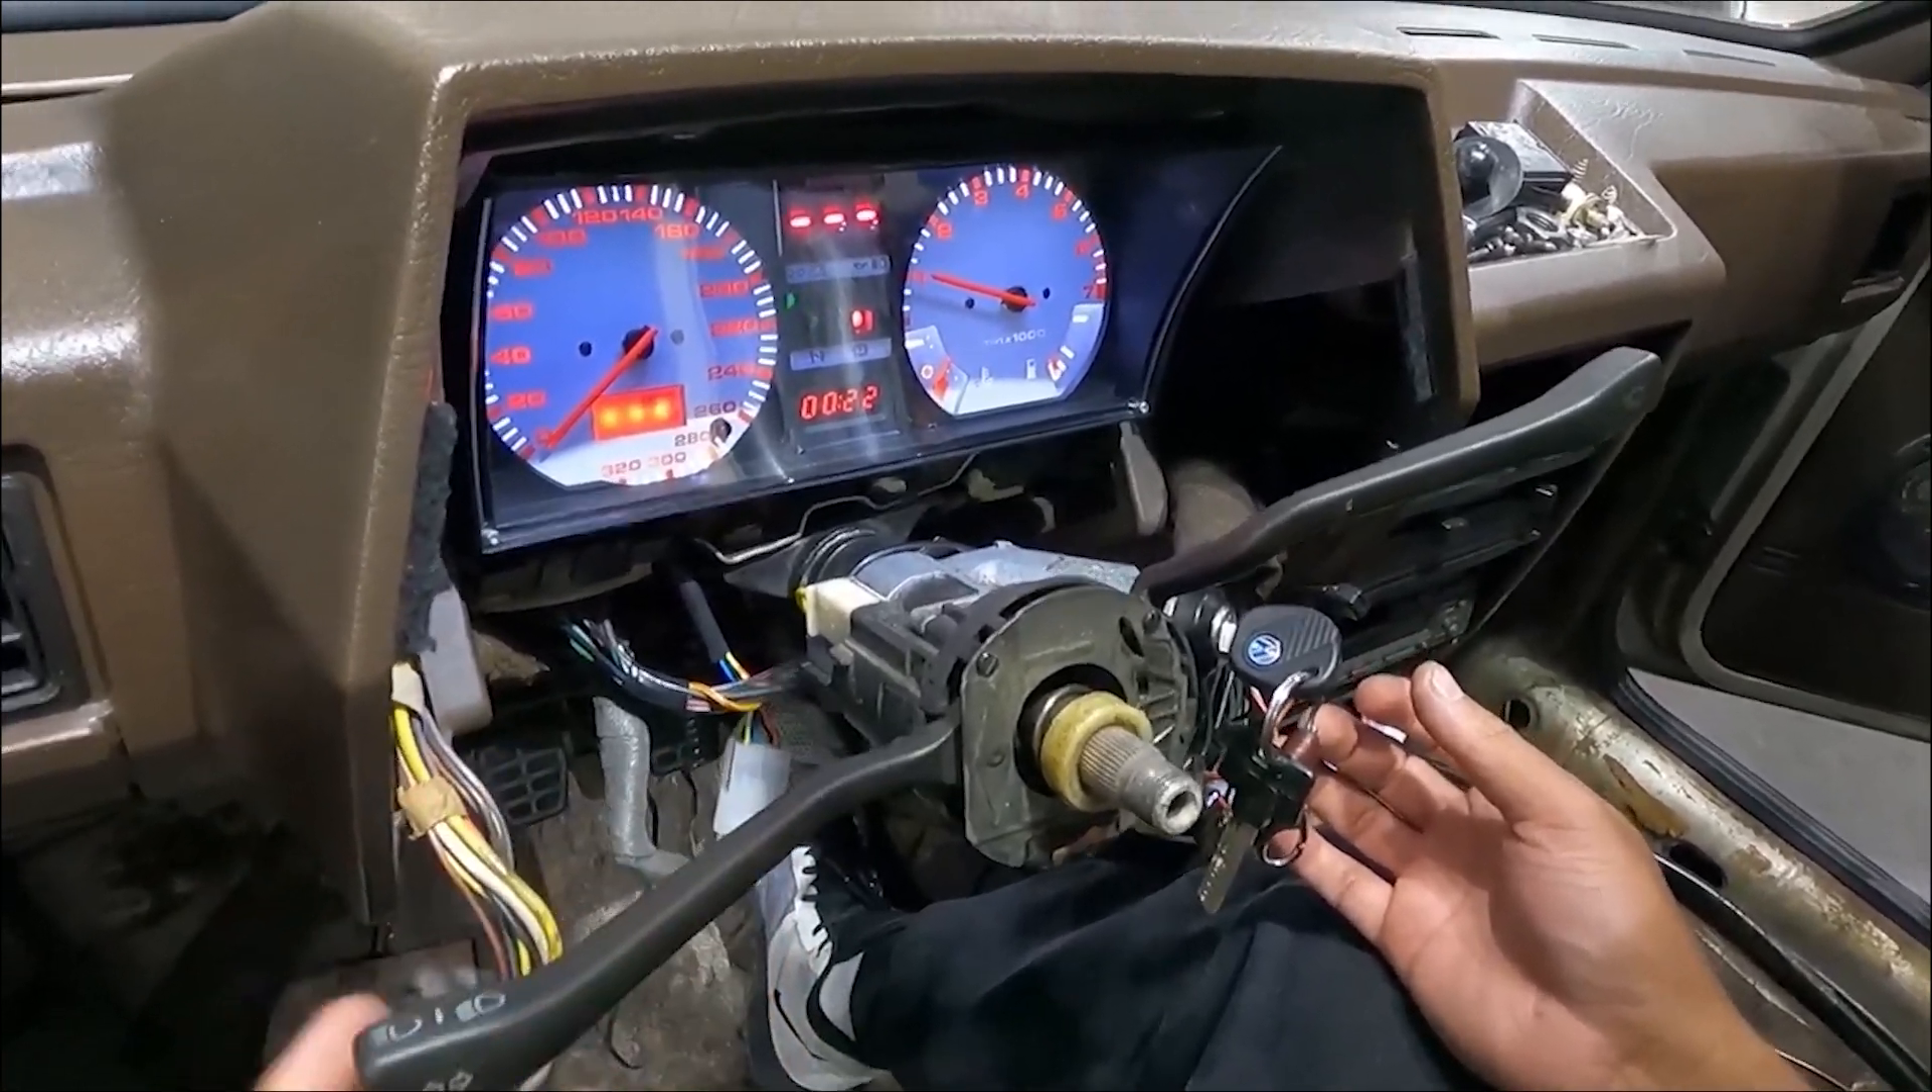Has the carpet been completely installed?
No.